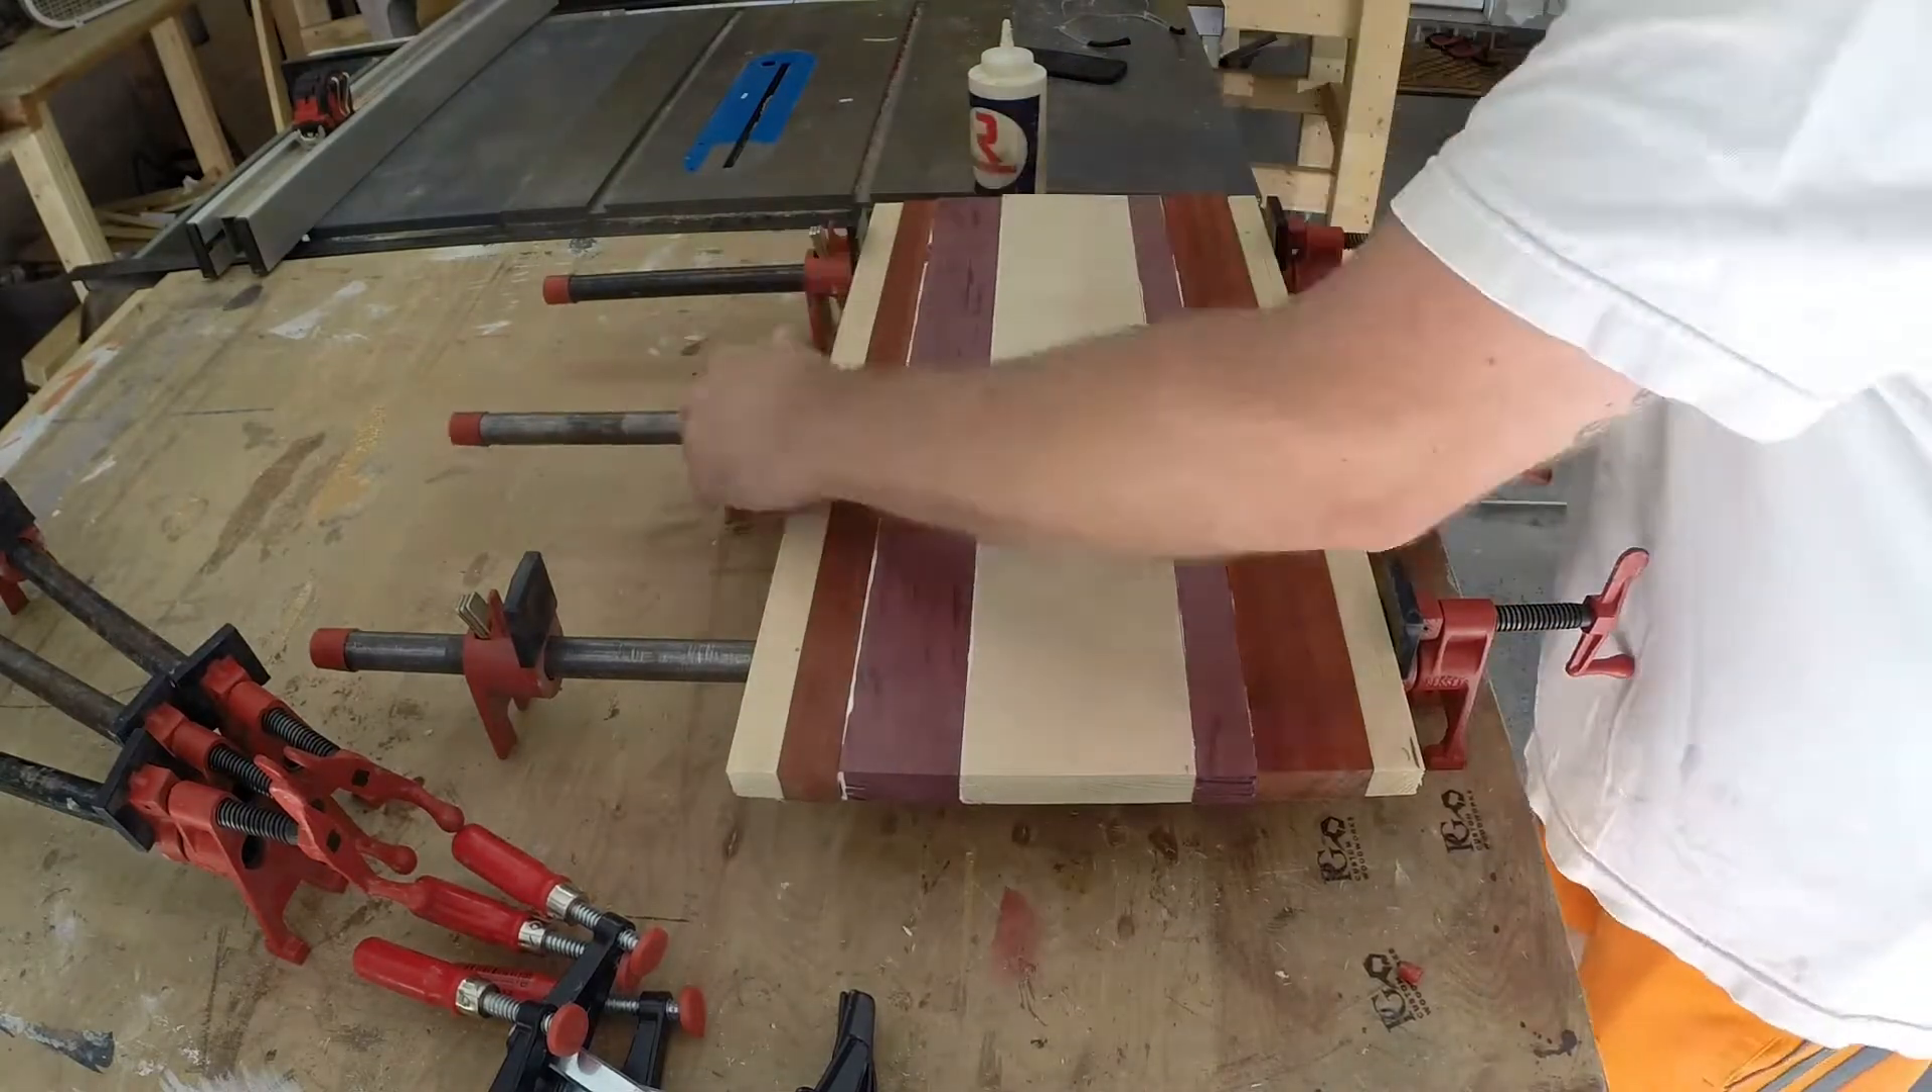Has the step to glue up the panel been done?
No.